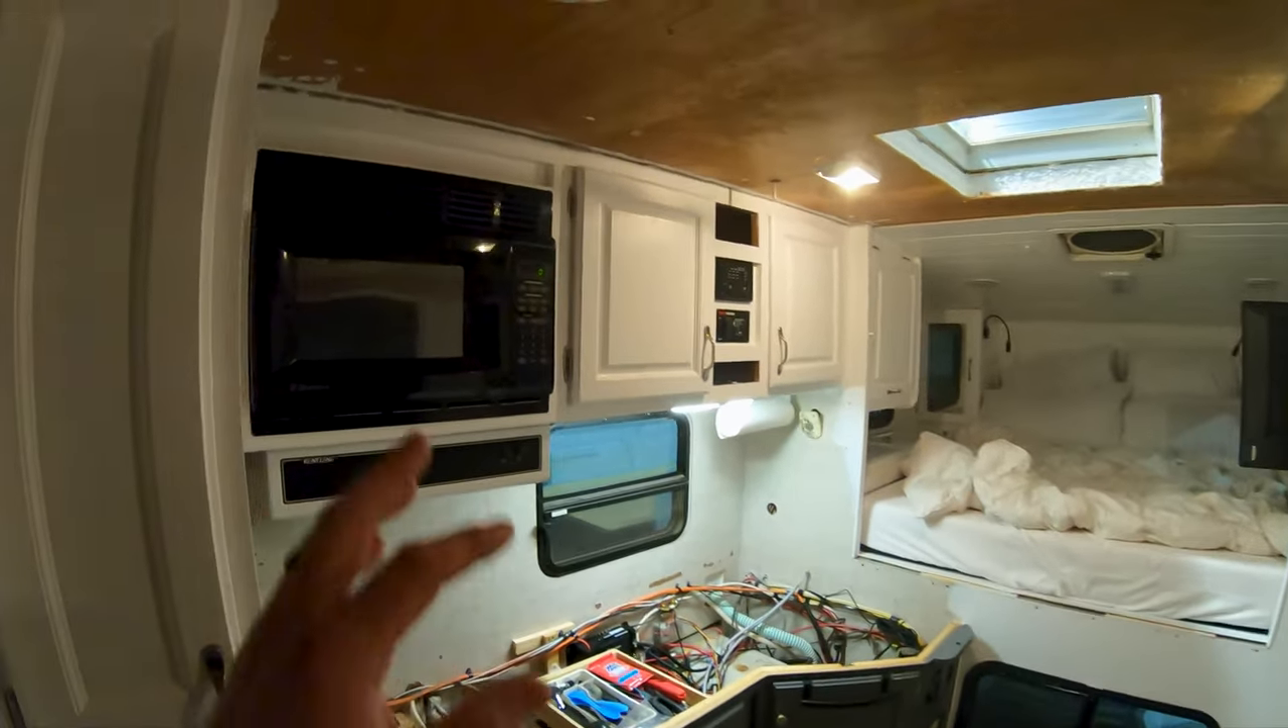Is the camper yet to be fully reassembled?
Yes.